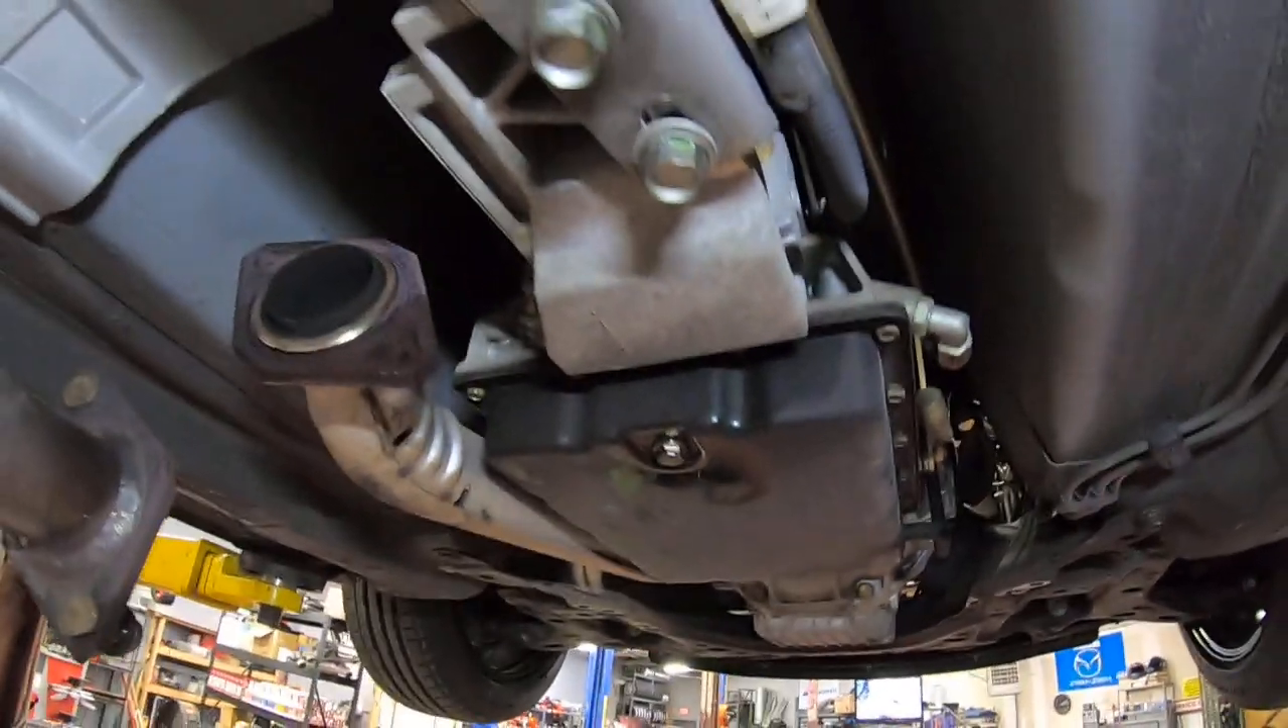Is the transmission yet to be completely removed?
Yes.